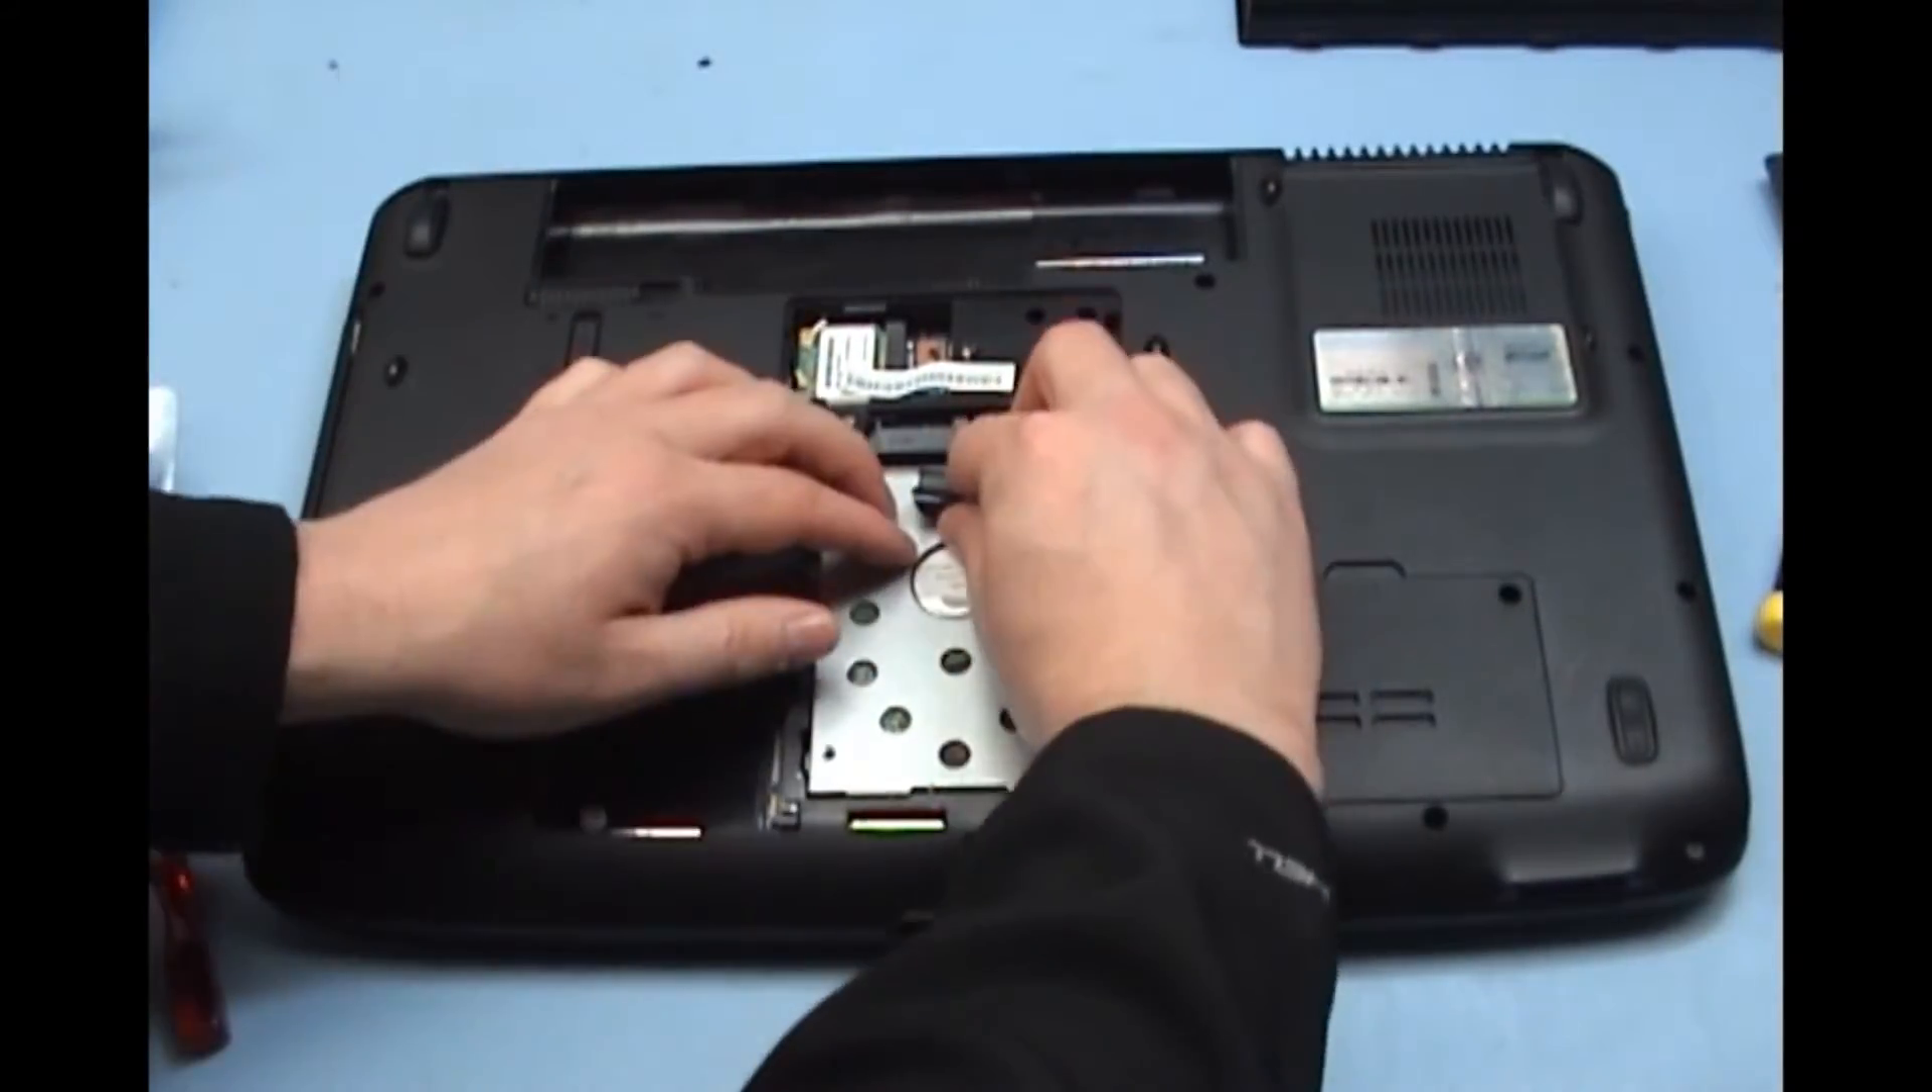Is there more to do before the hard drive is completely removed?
Yes.